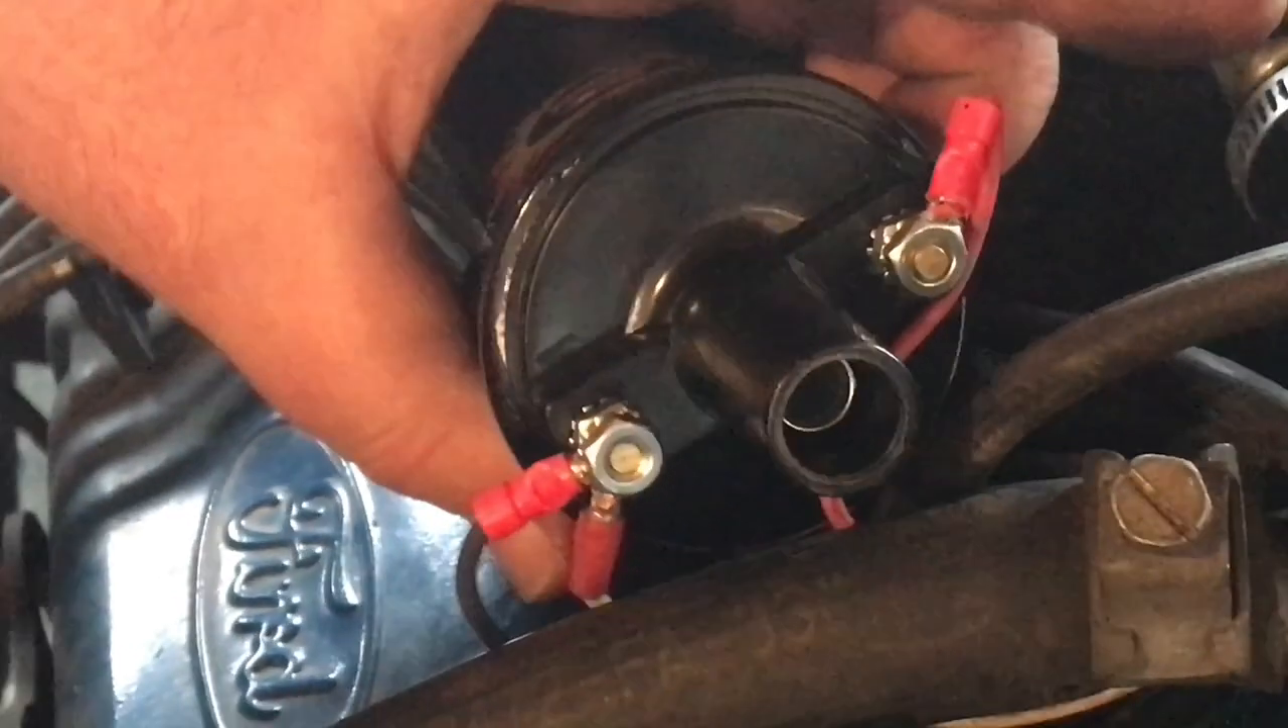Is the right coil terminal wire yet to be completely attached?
No.